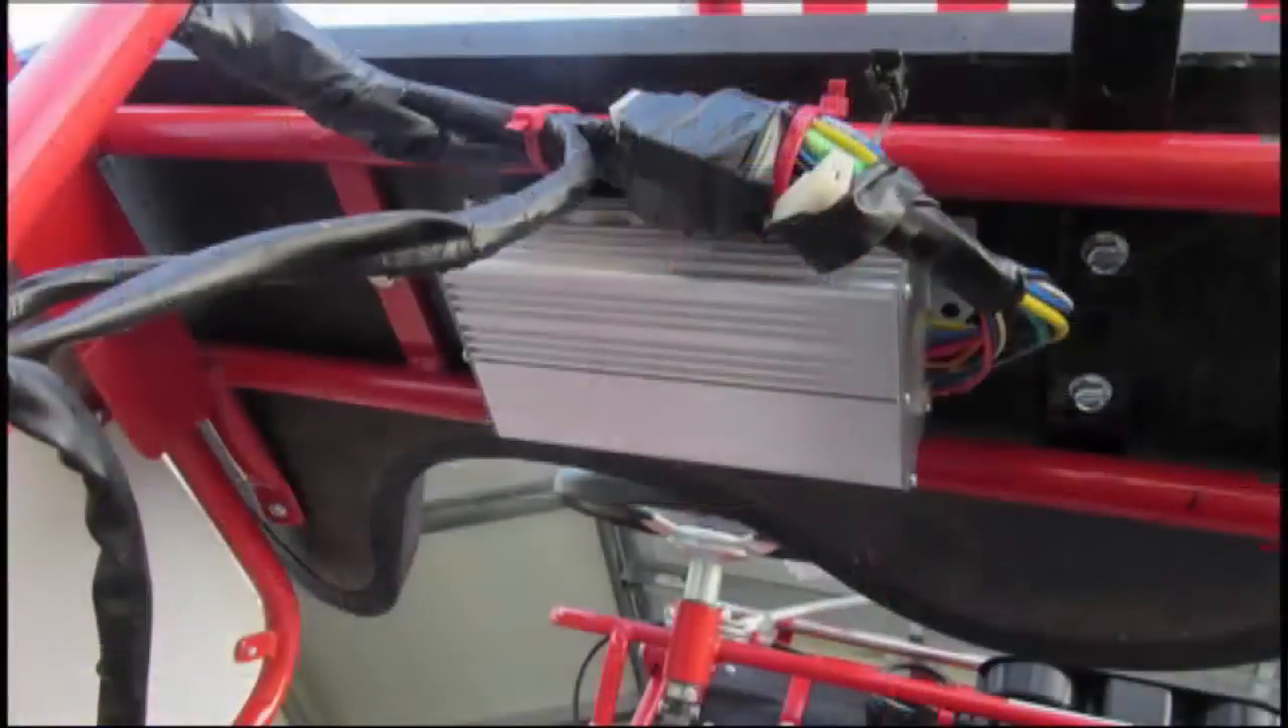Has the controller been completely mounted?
Yes.